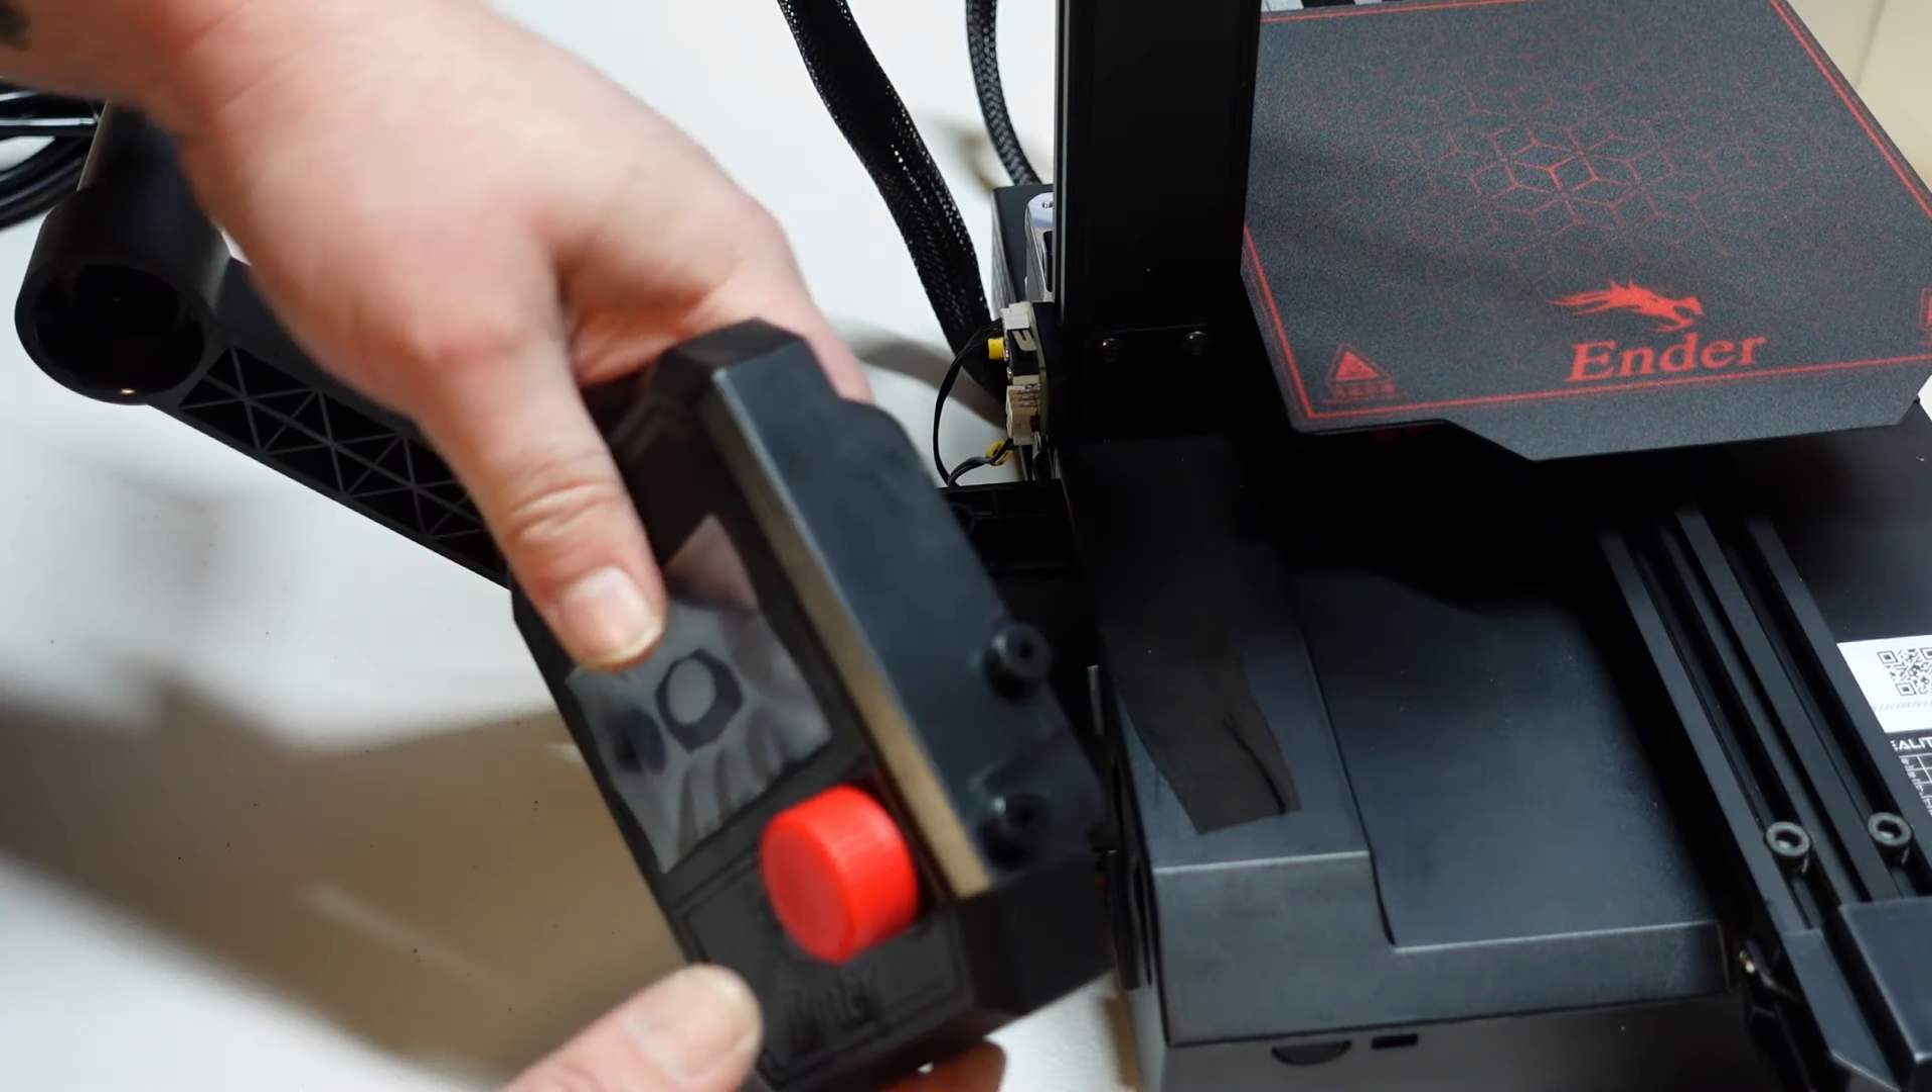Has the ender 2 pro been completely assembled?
No.